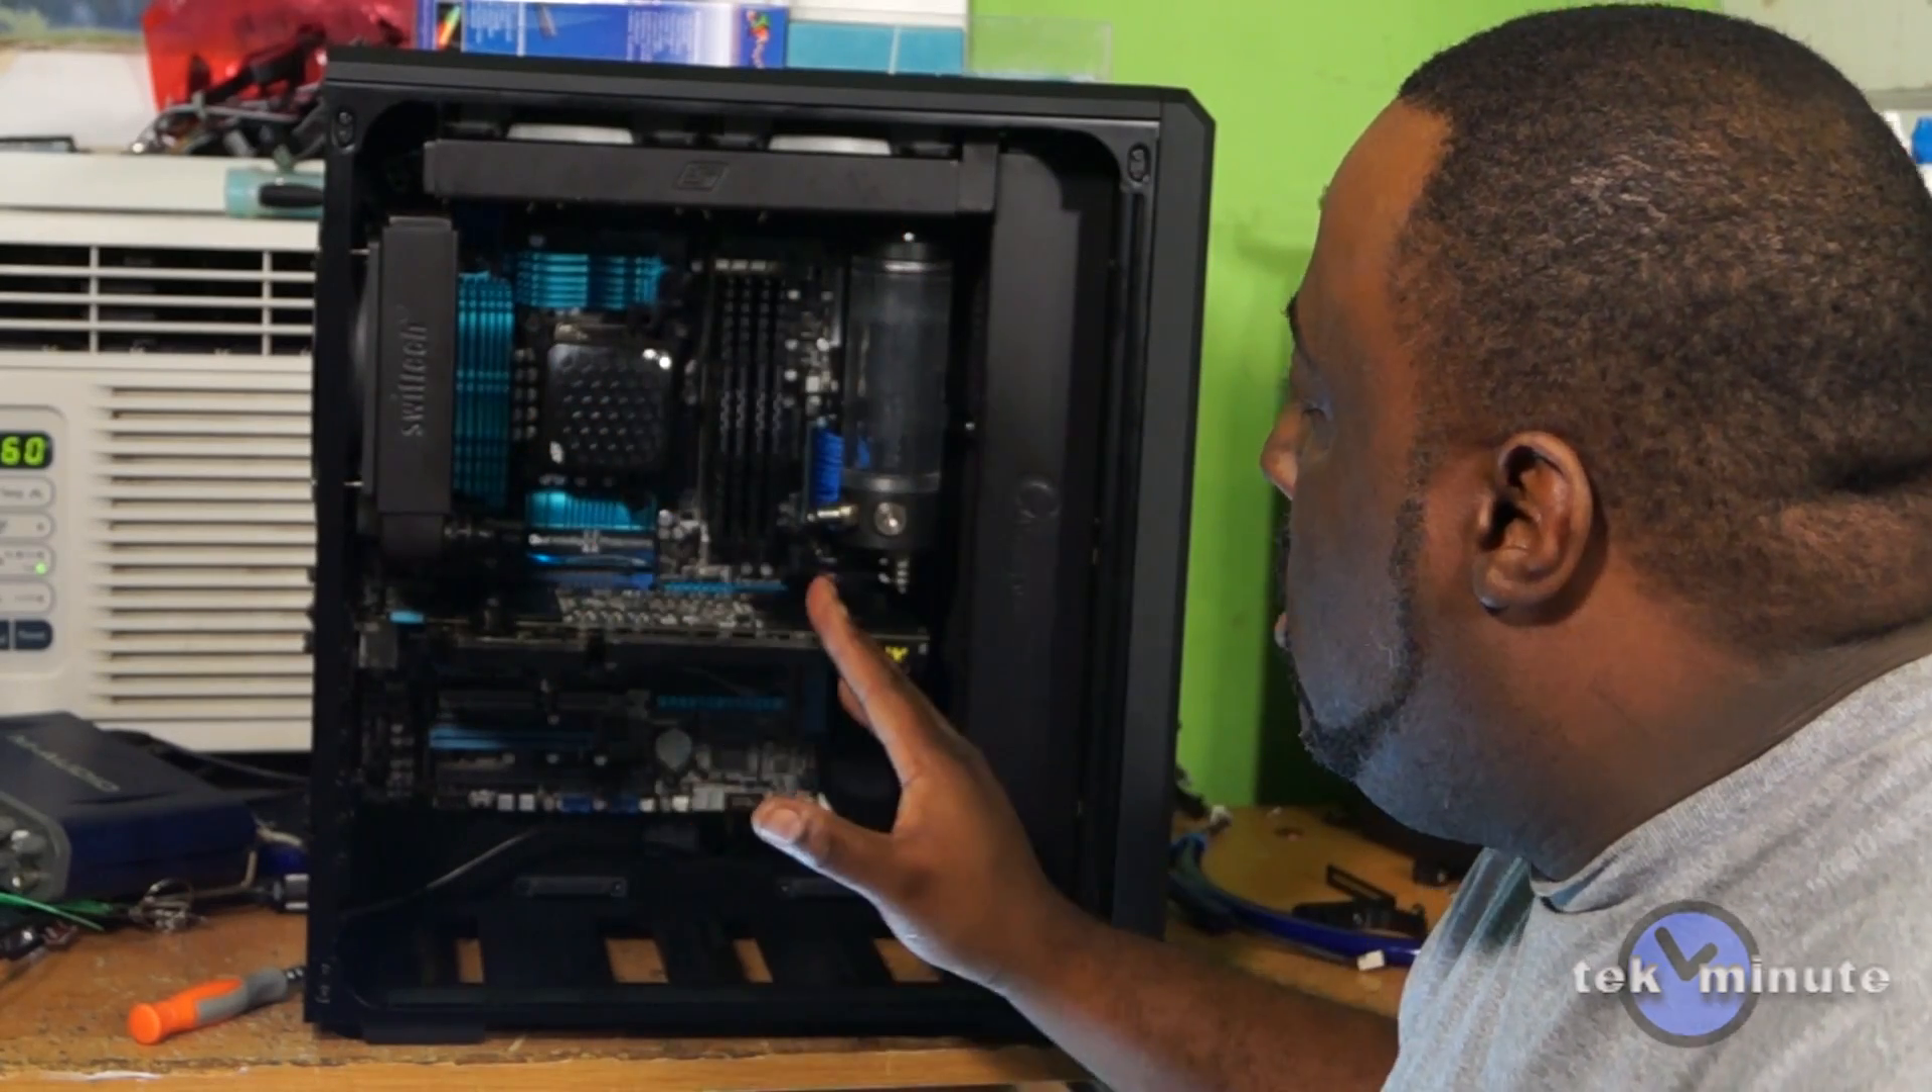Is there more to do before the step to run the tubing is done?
Yes.